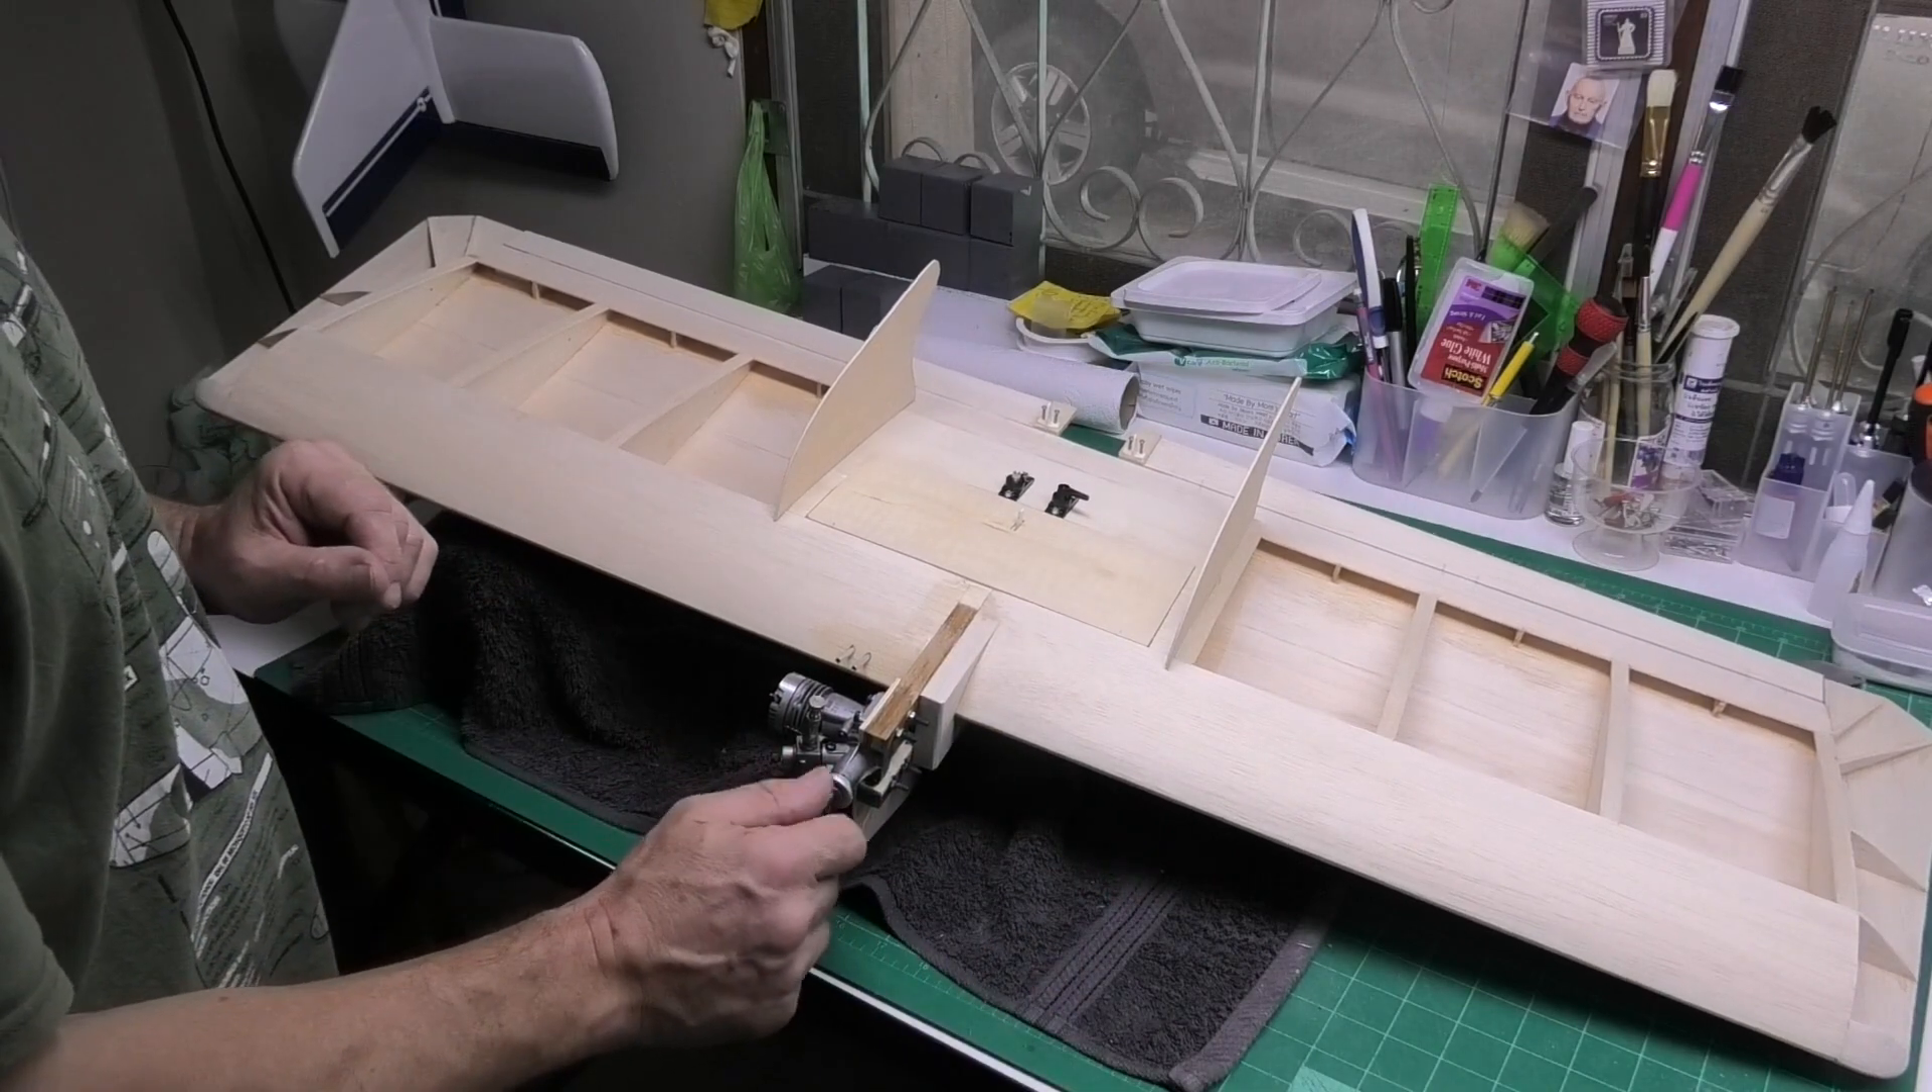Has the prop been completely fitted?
No.